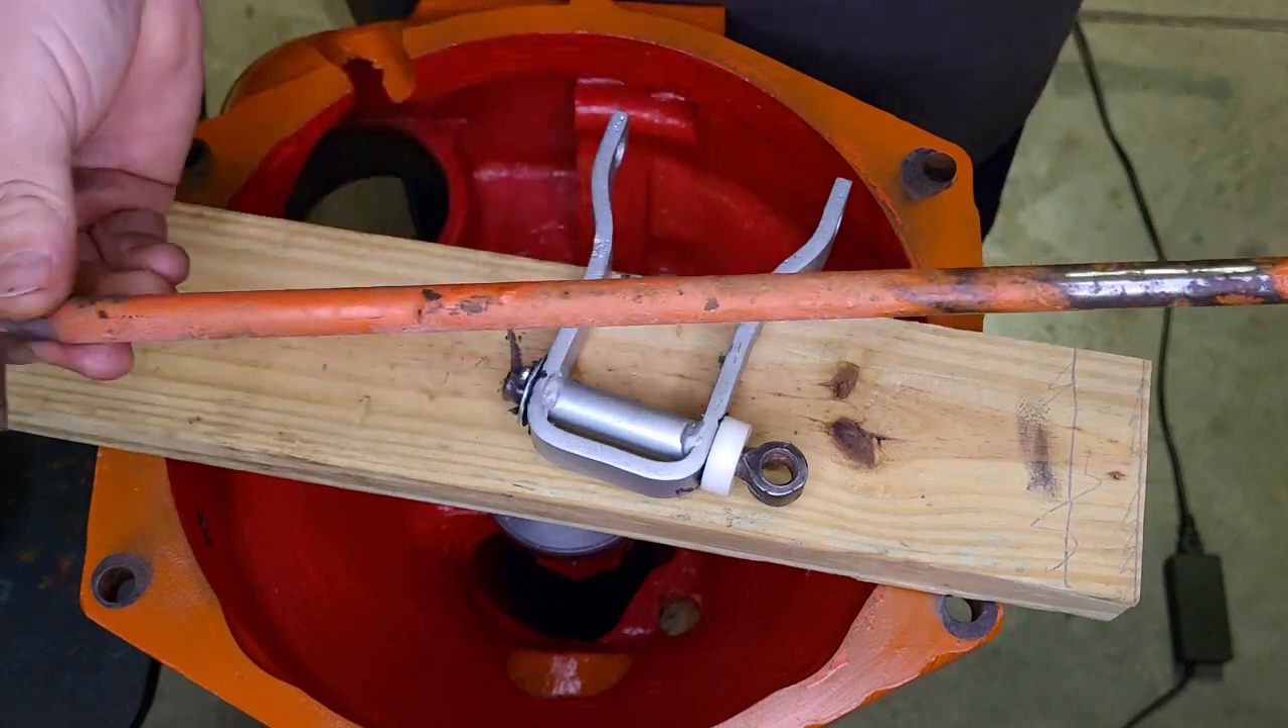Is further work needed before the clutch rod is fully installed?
Yes.